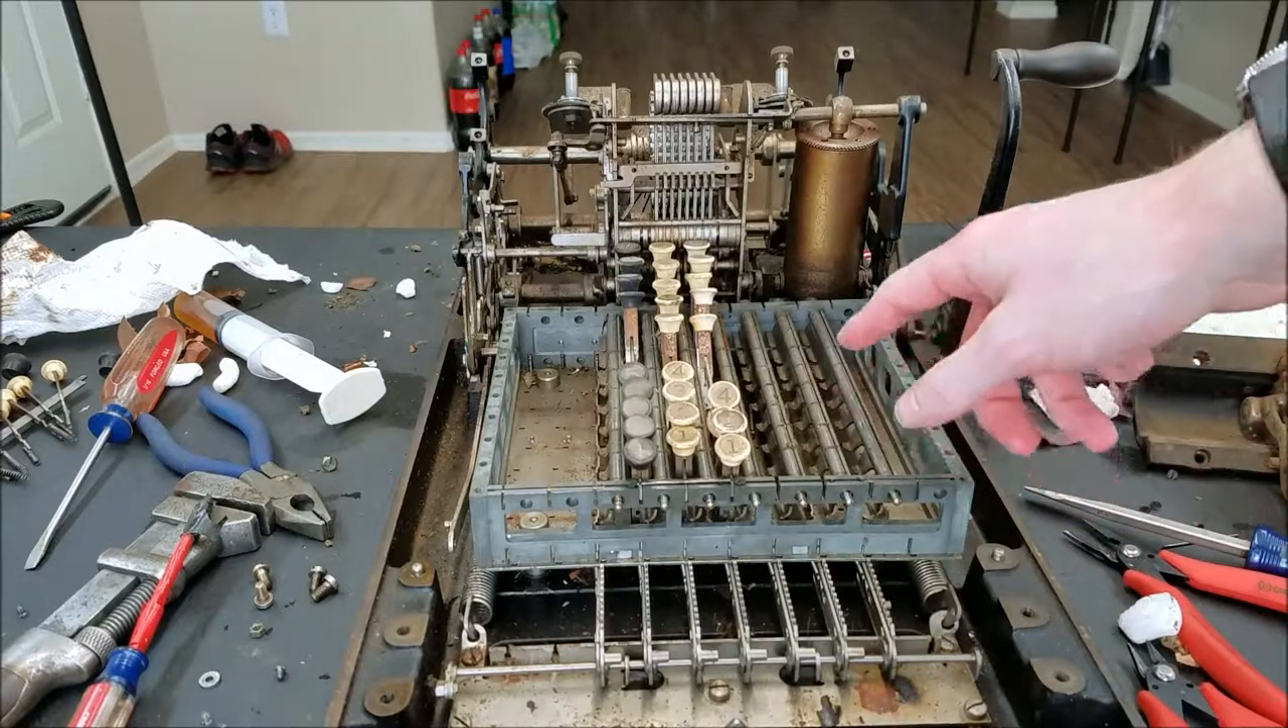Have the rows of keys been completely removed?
No.